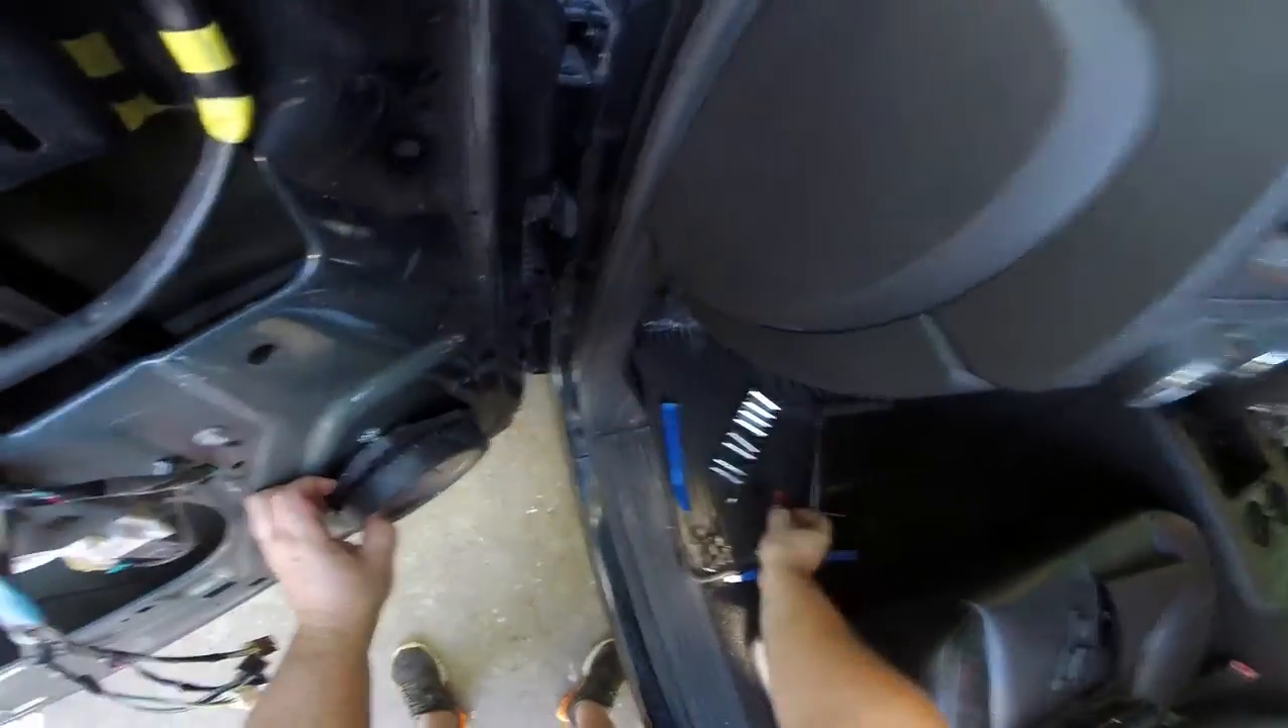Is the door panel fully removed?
Yes.